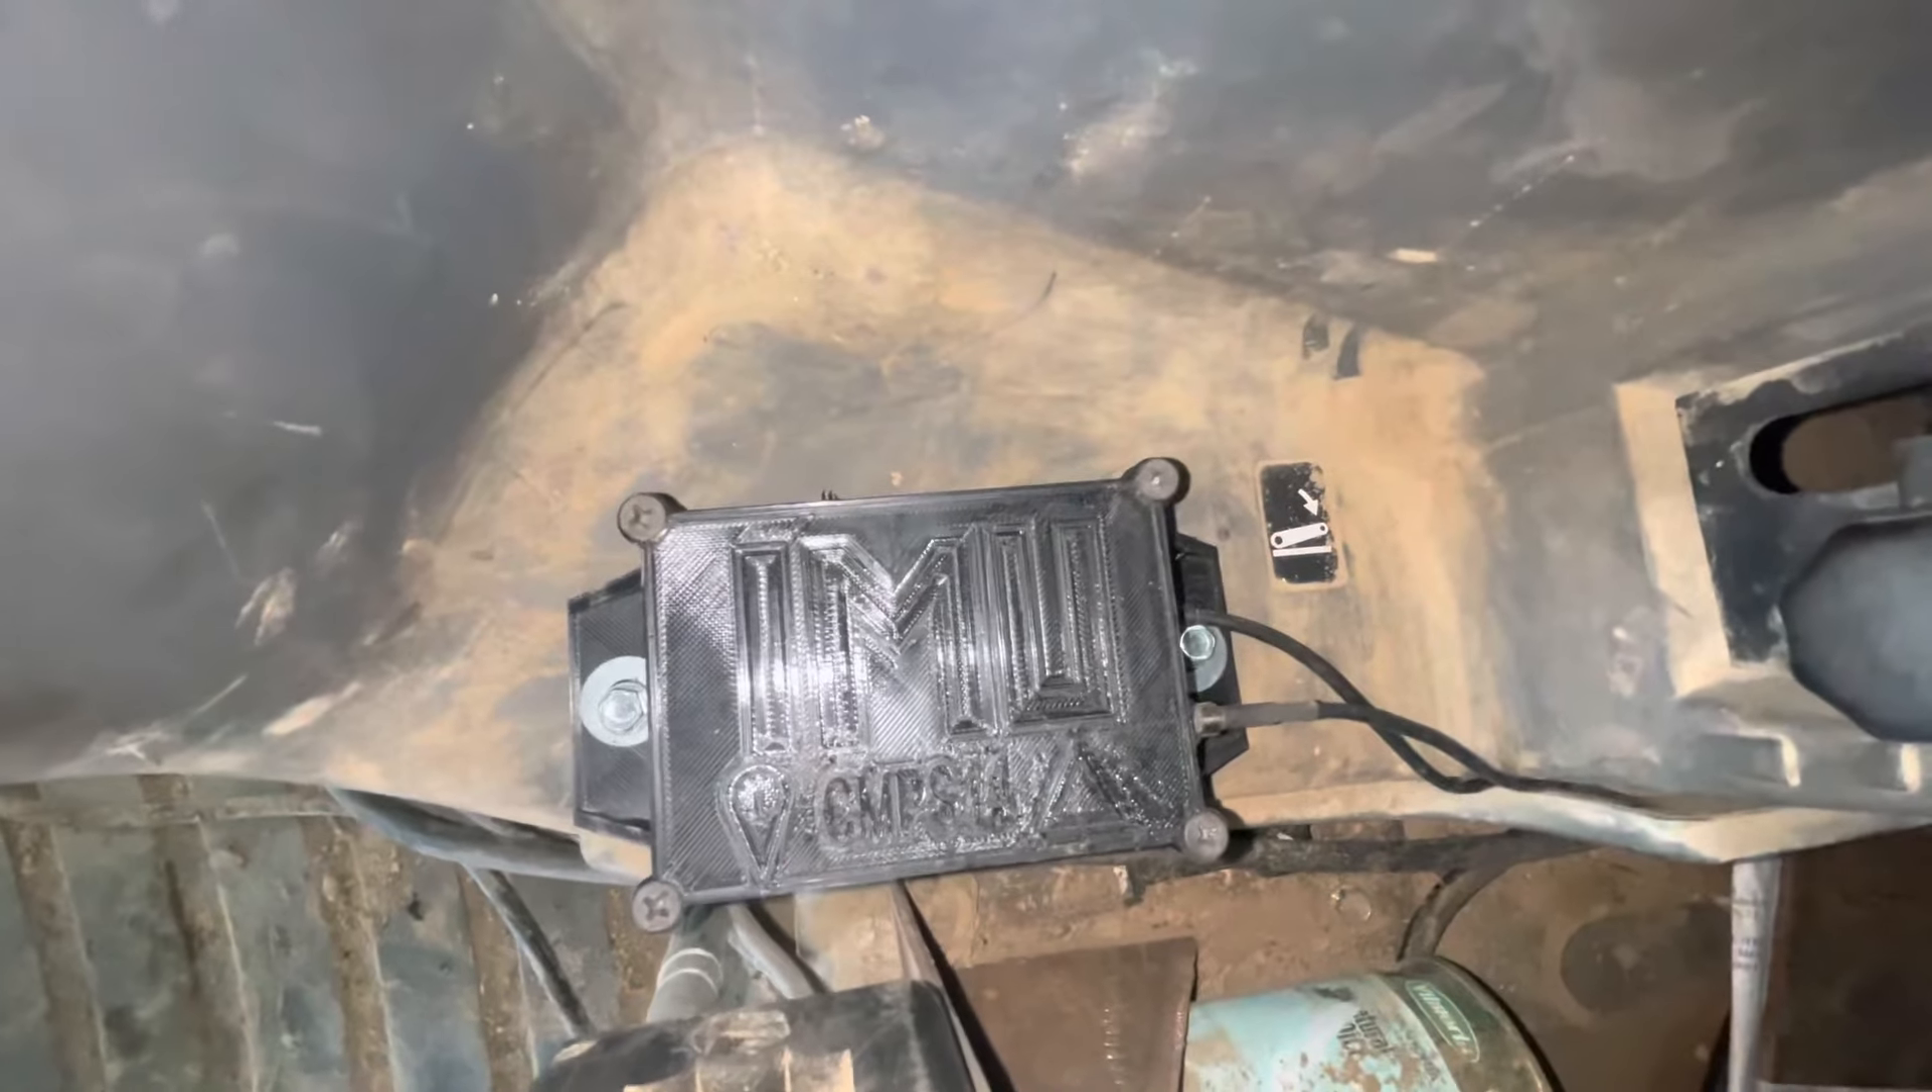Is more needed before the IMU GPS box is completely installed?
No.